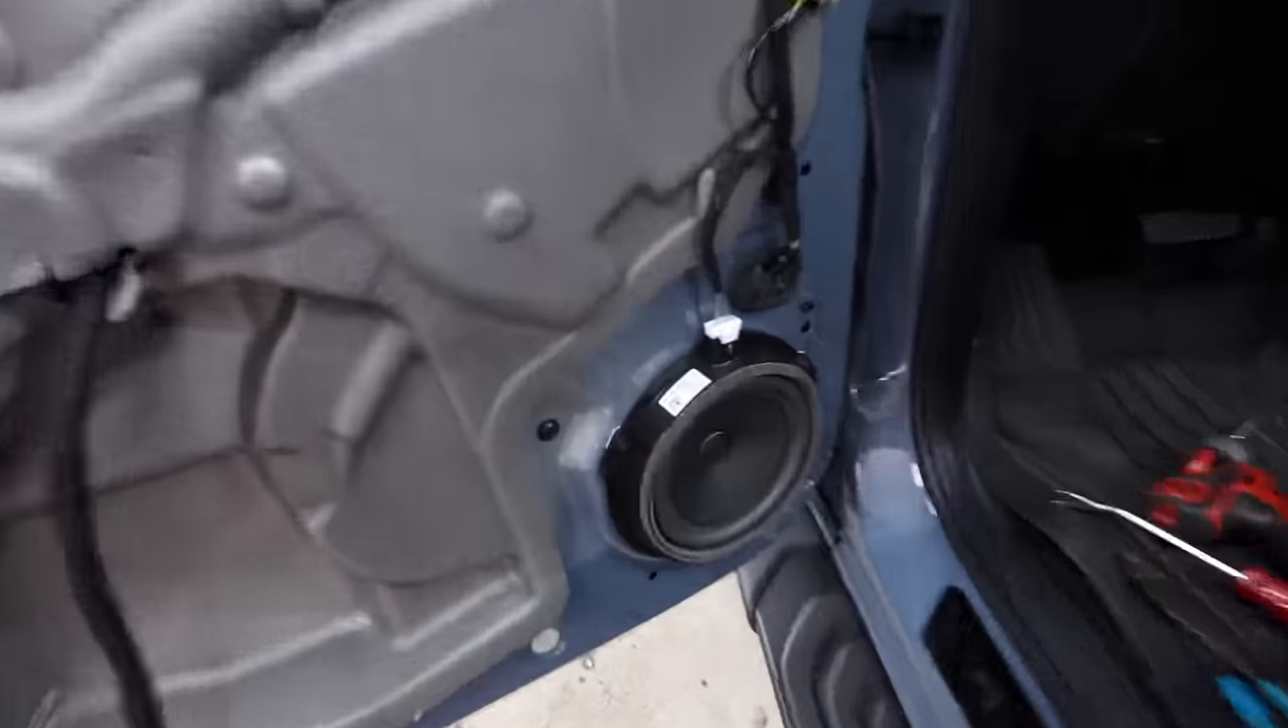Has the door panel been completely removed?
Yes.